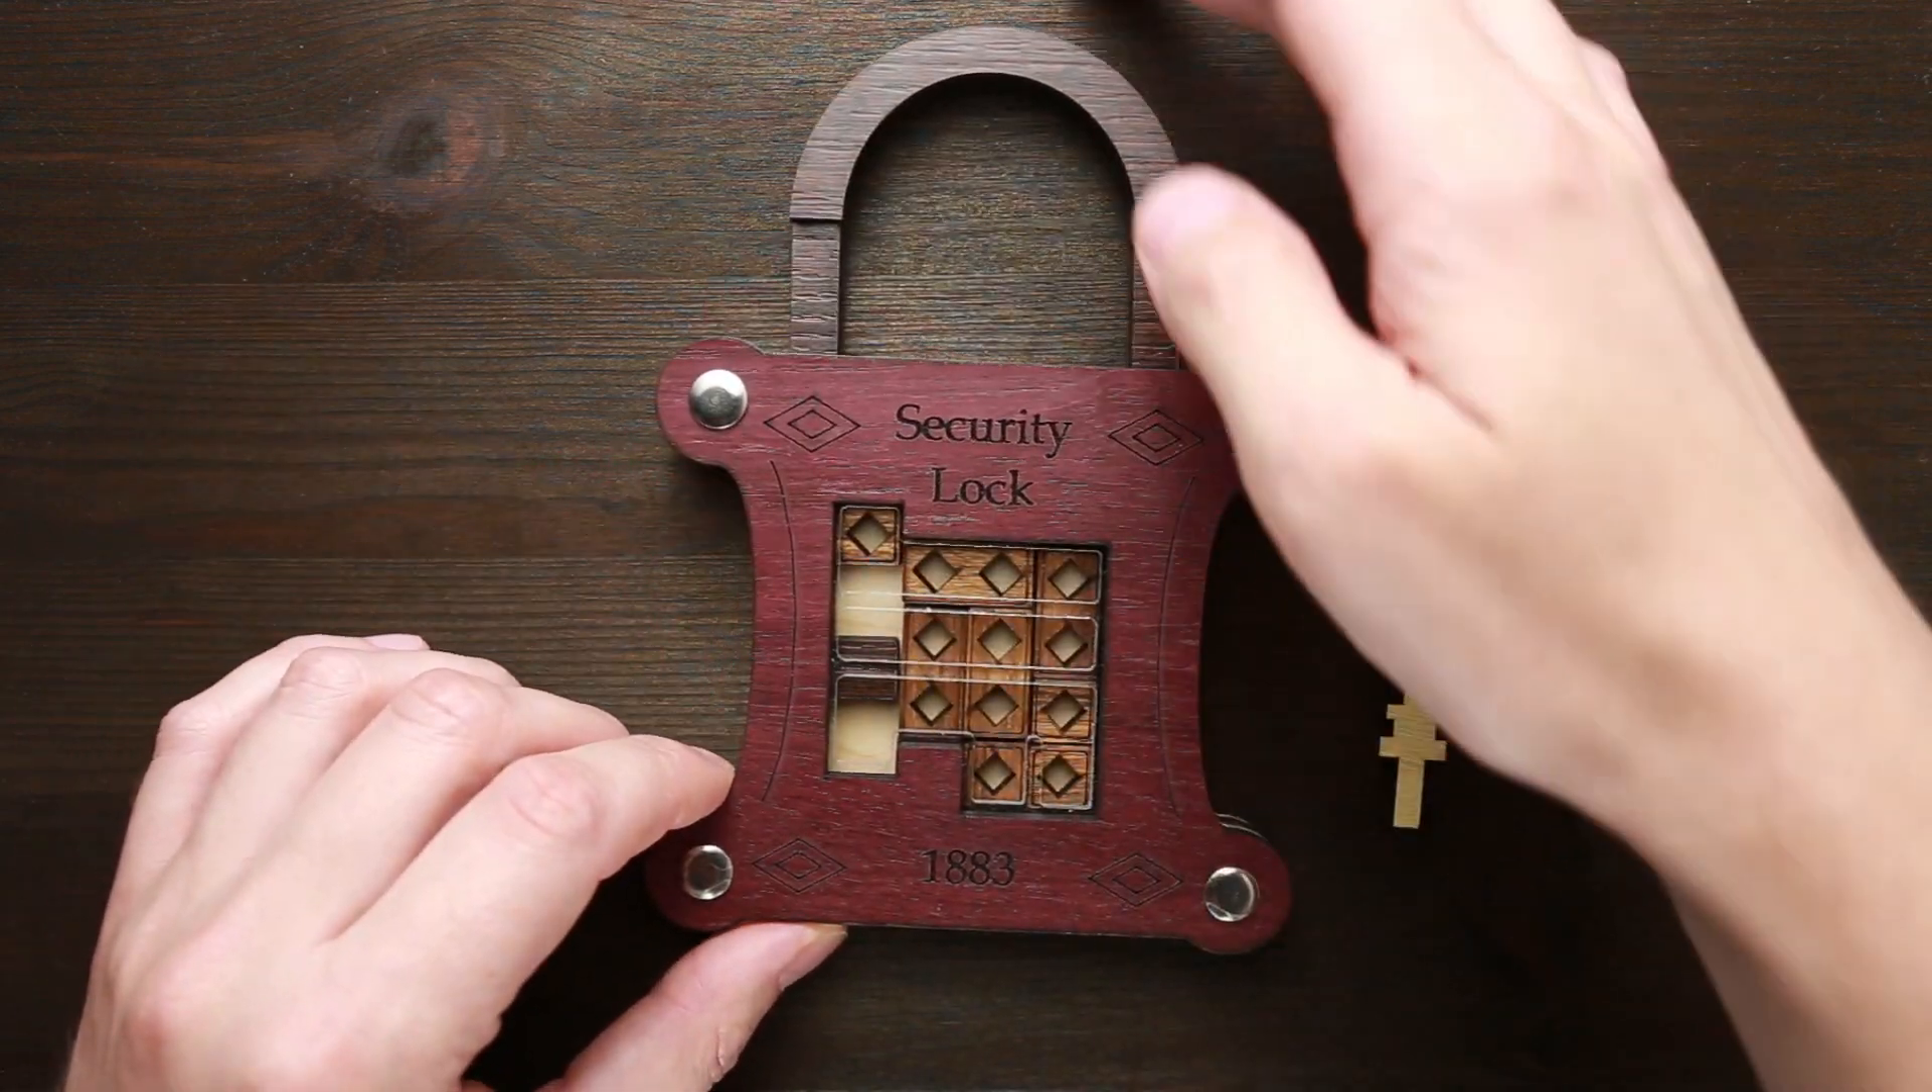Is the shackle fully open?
No.